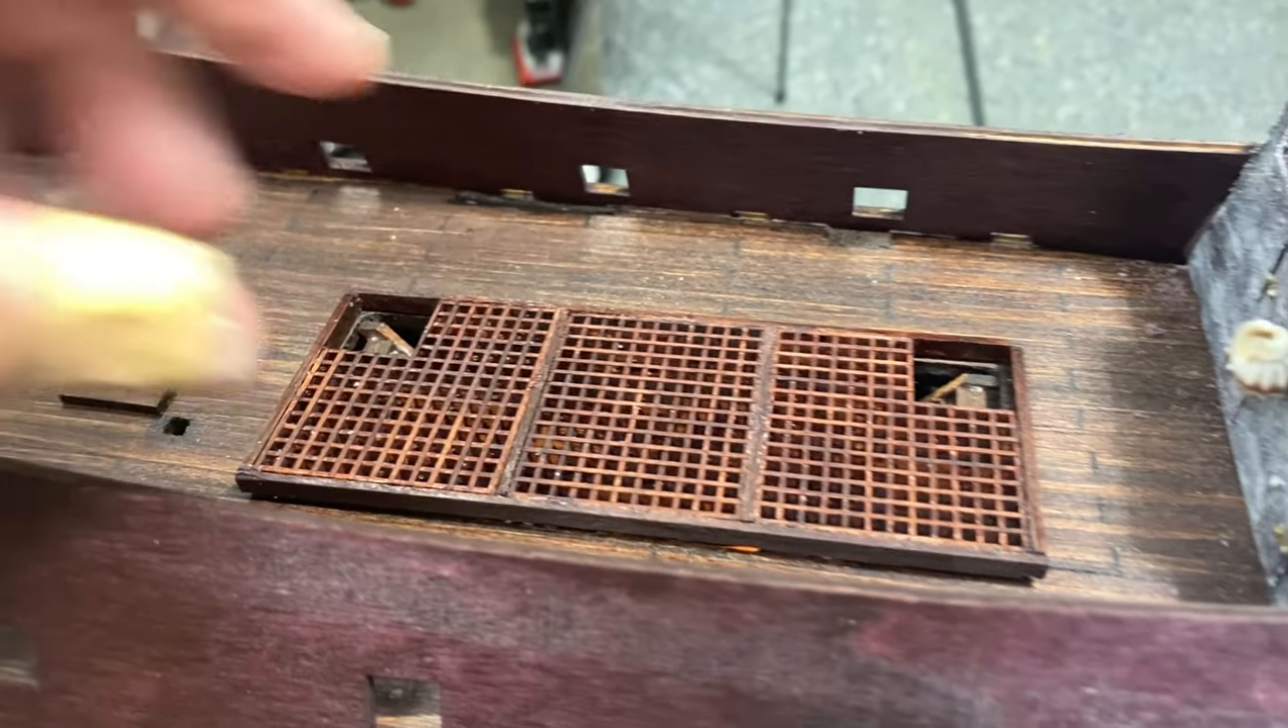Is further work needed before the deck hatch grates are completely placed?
No.